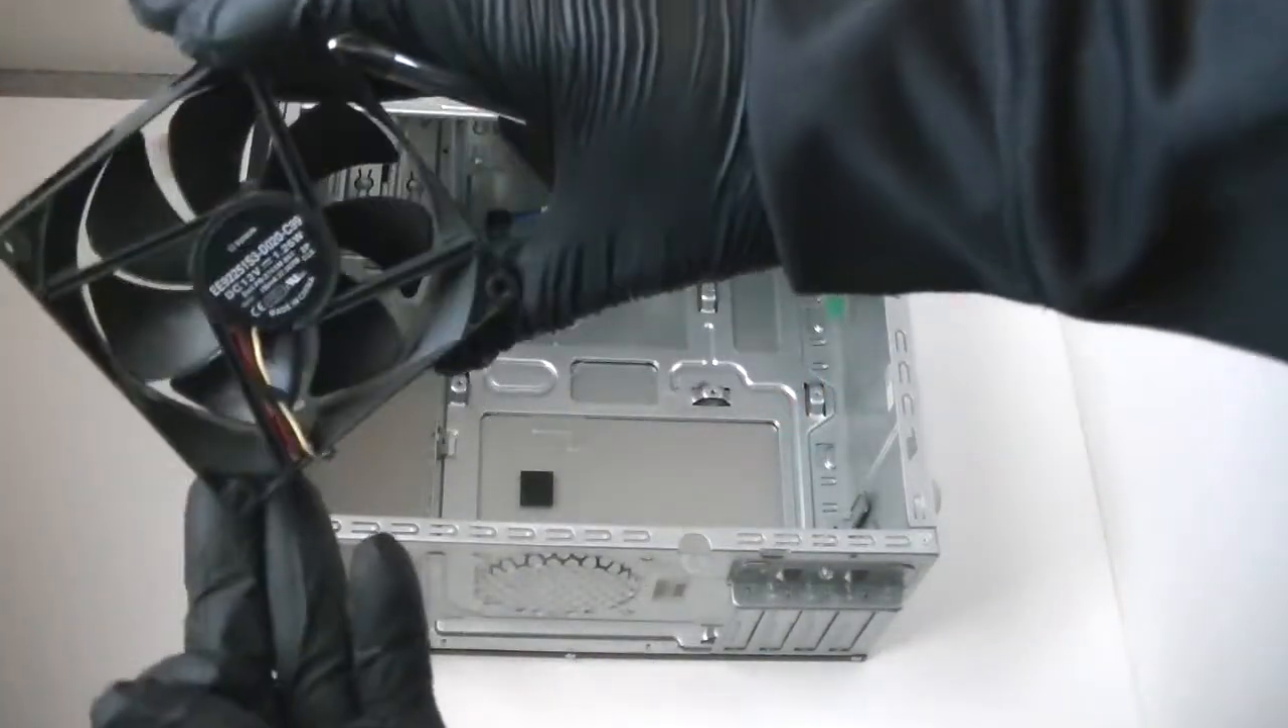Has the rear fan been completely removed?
Yes.